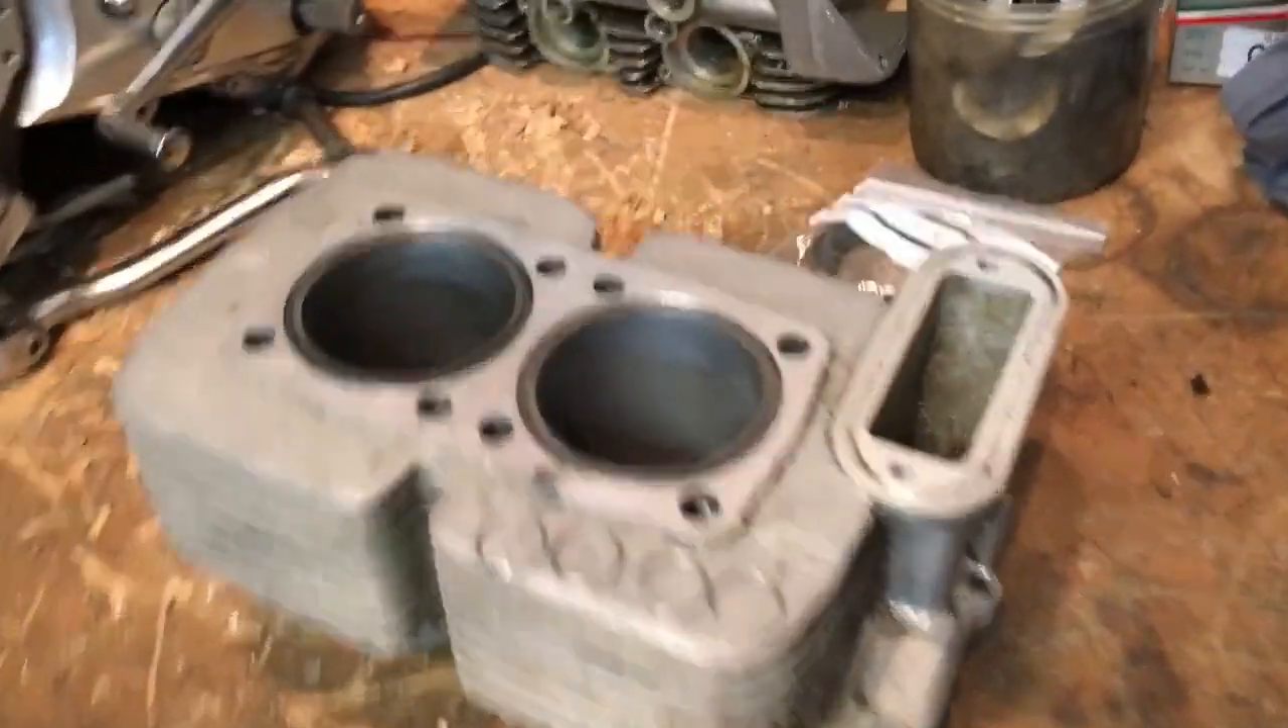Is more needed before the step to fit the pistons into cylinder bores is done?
Yes.